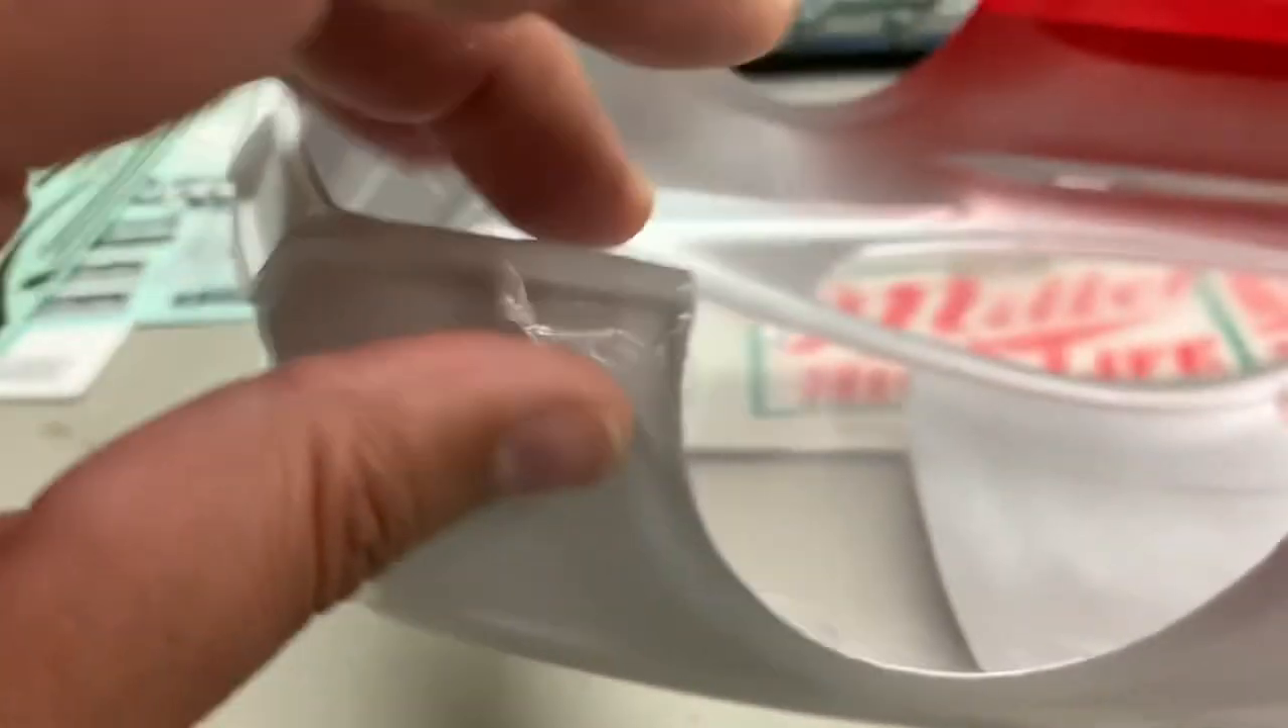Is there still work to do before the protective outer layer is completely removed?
Yes.